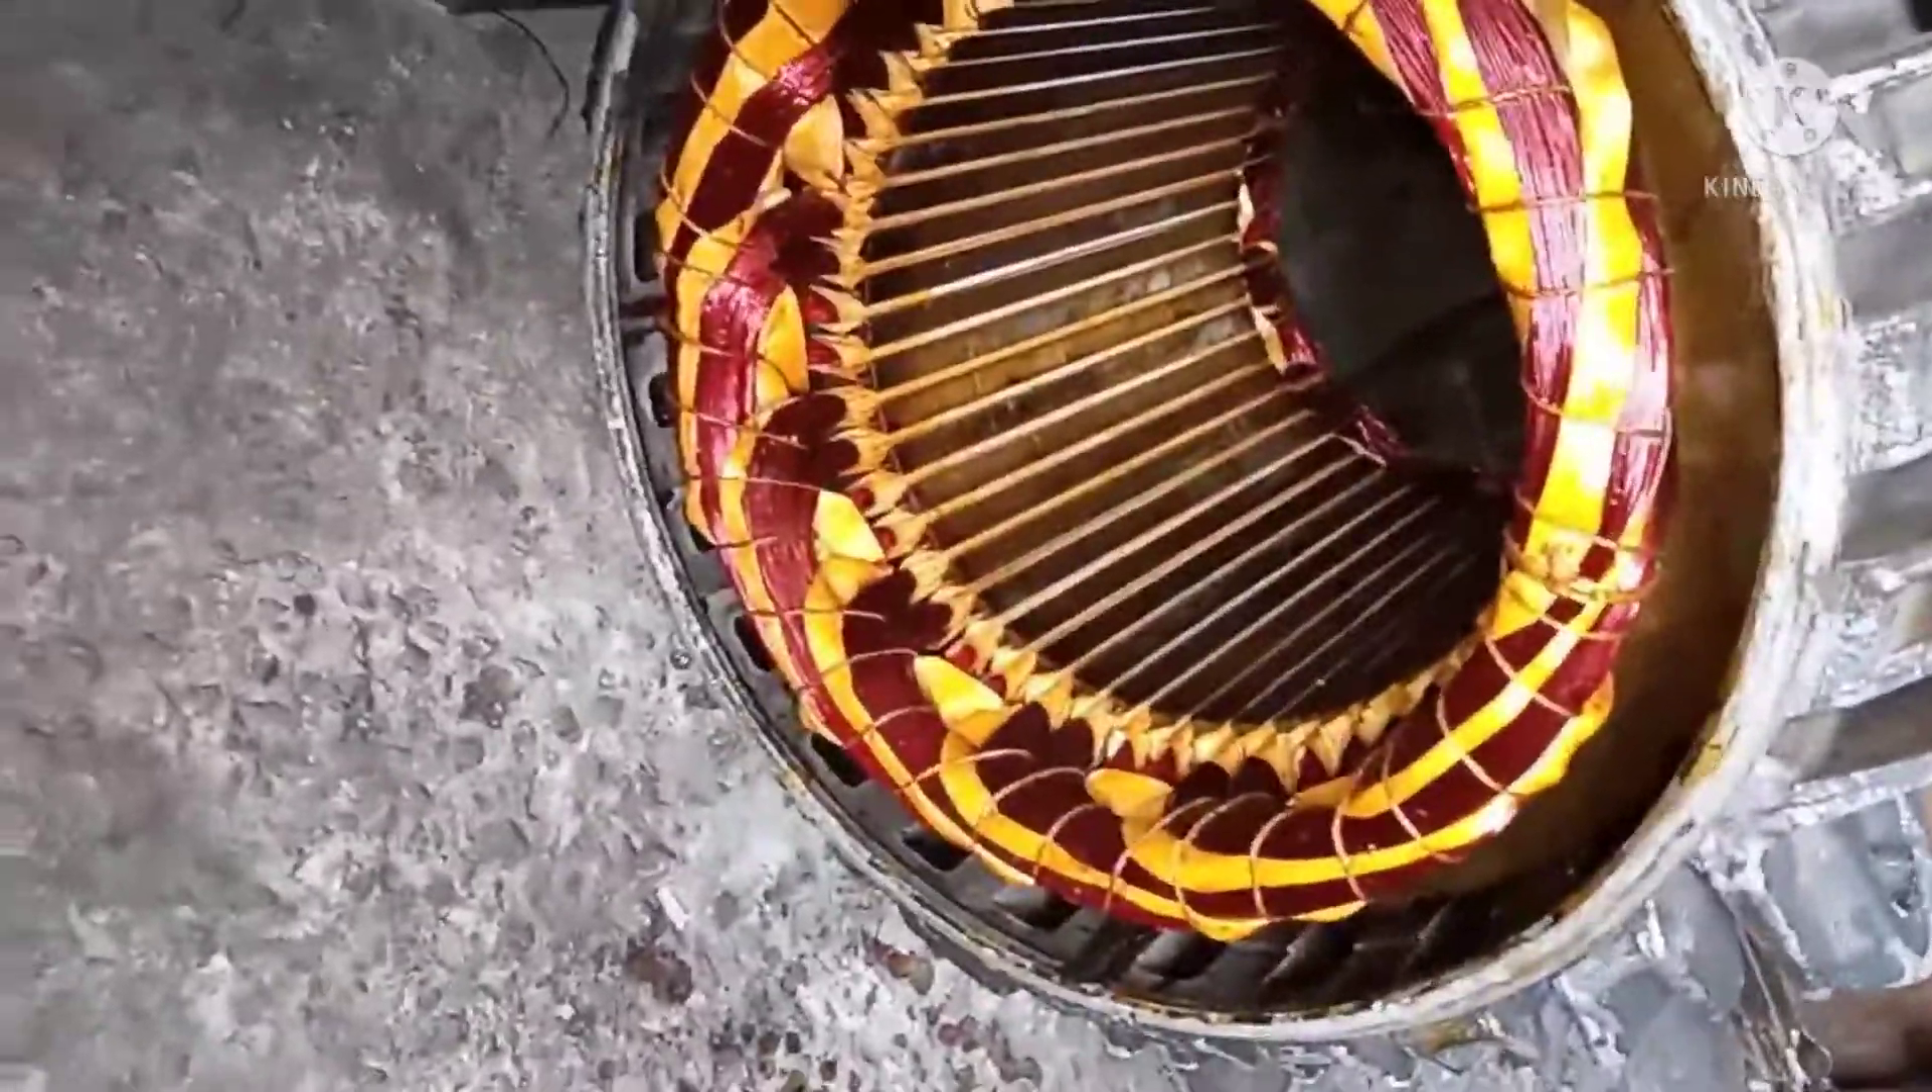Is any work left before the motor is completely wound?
No.